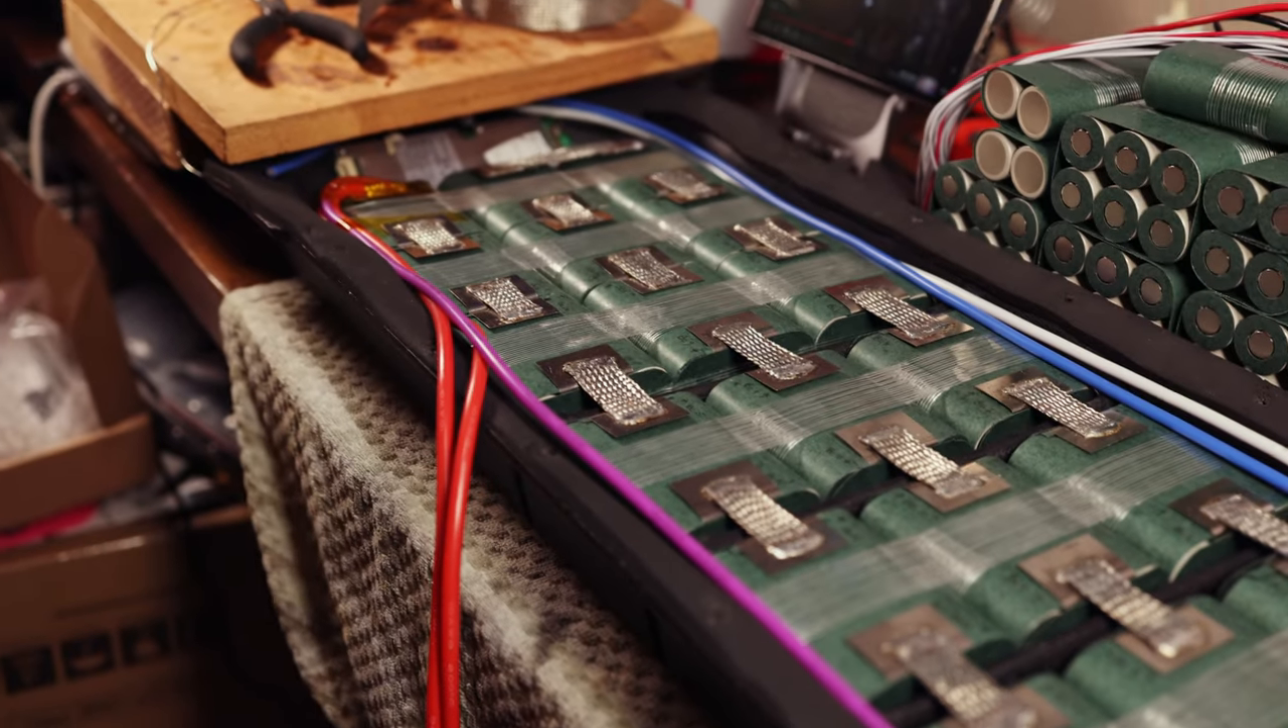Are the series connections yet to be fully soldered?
No.